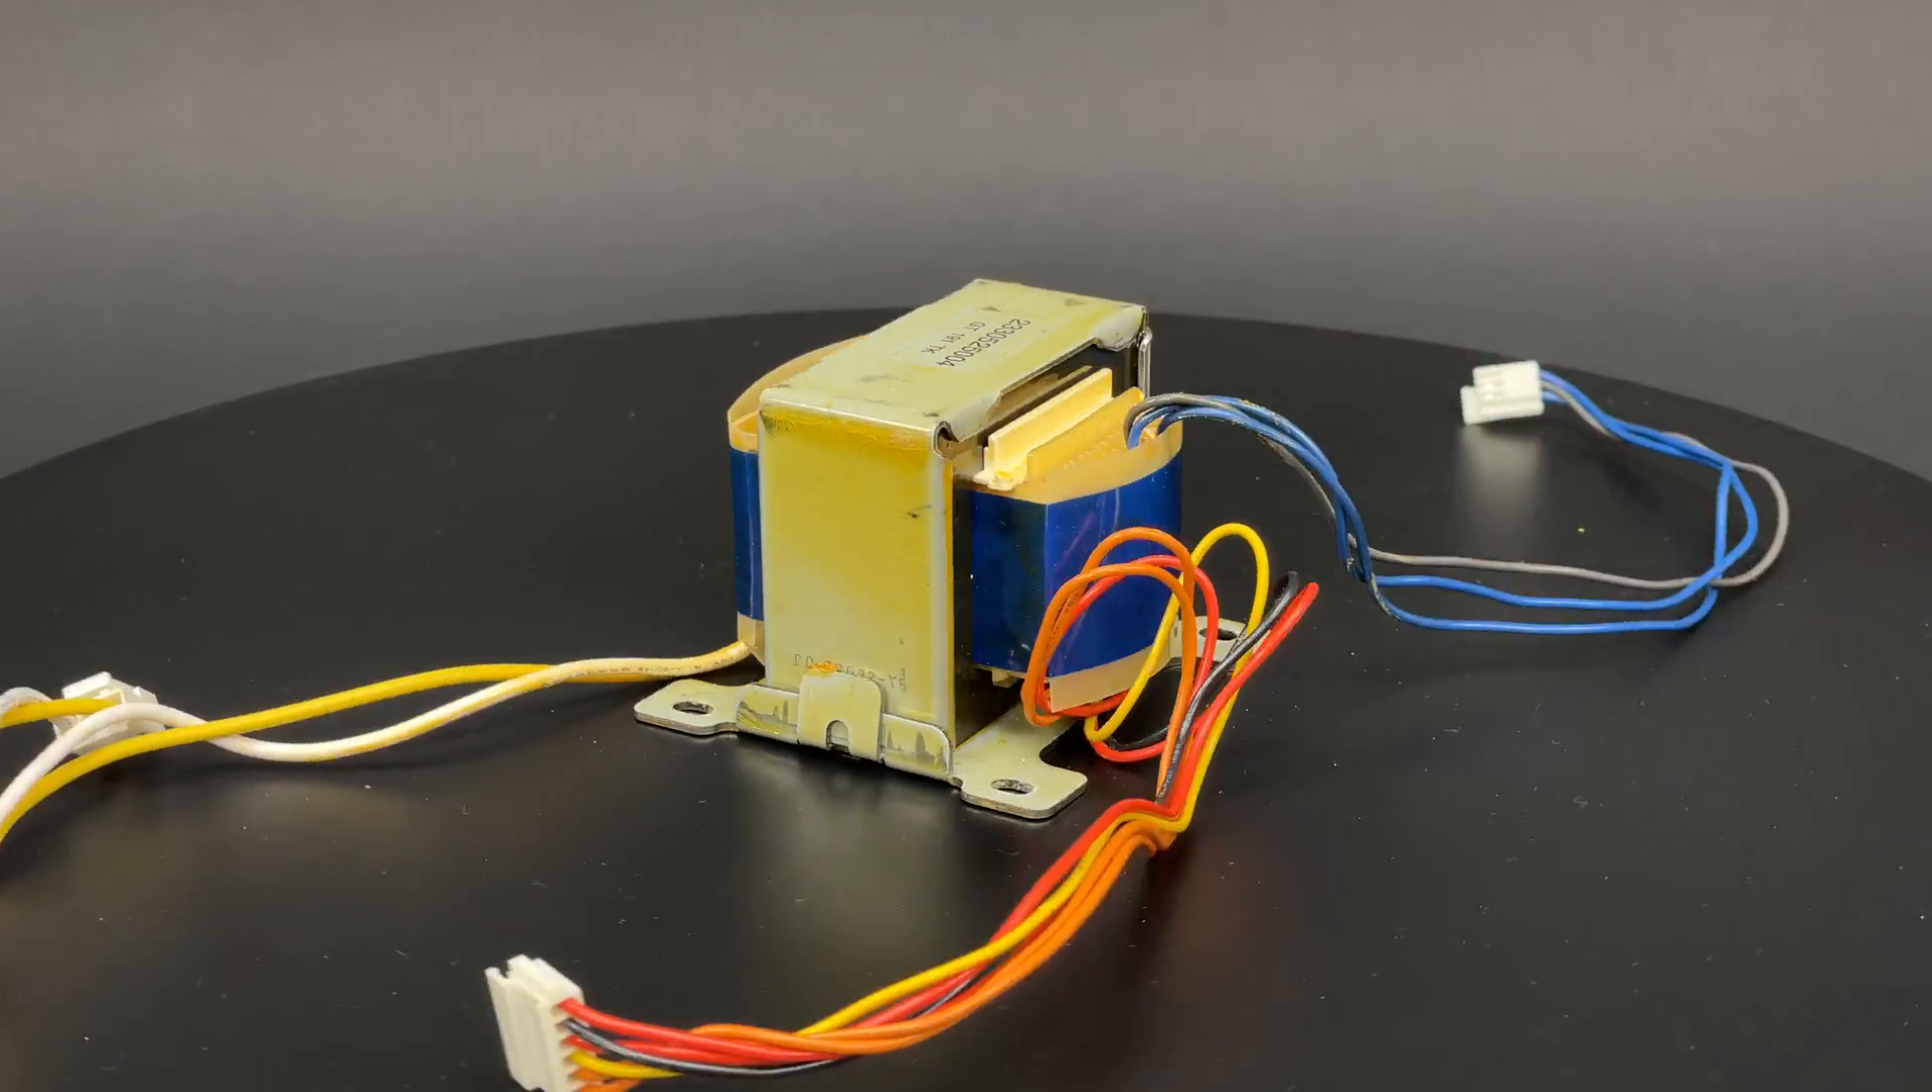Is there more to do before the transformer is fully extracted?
No.